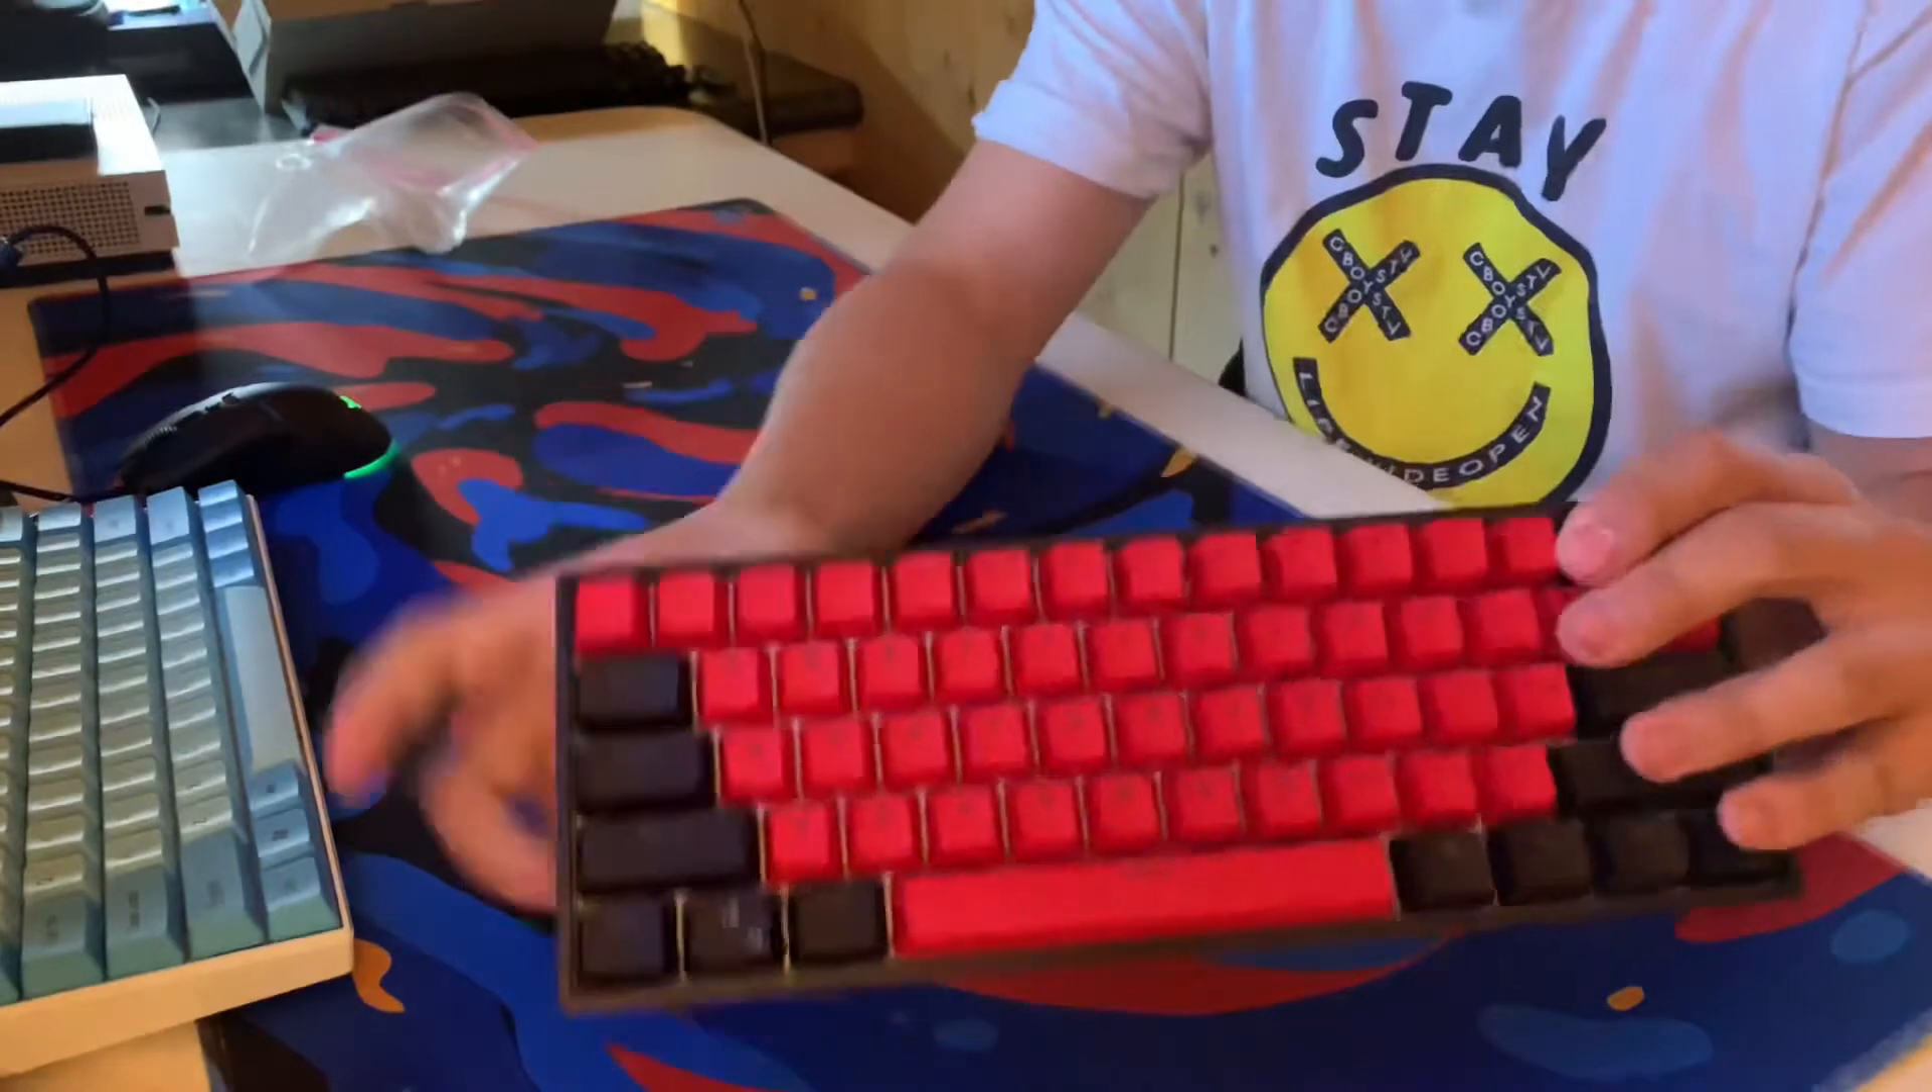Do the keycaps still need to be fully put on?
No.